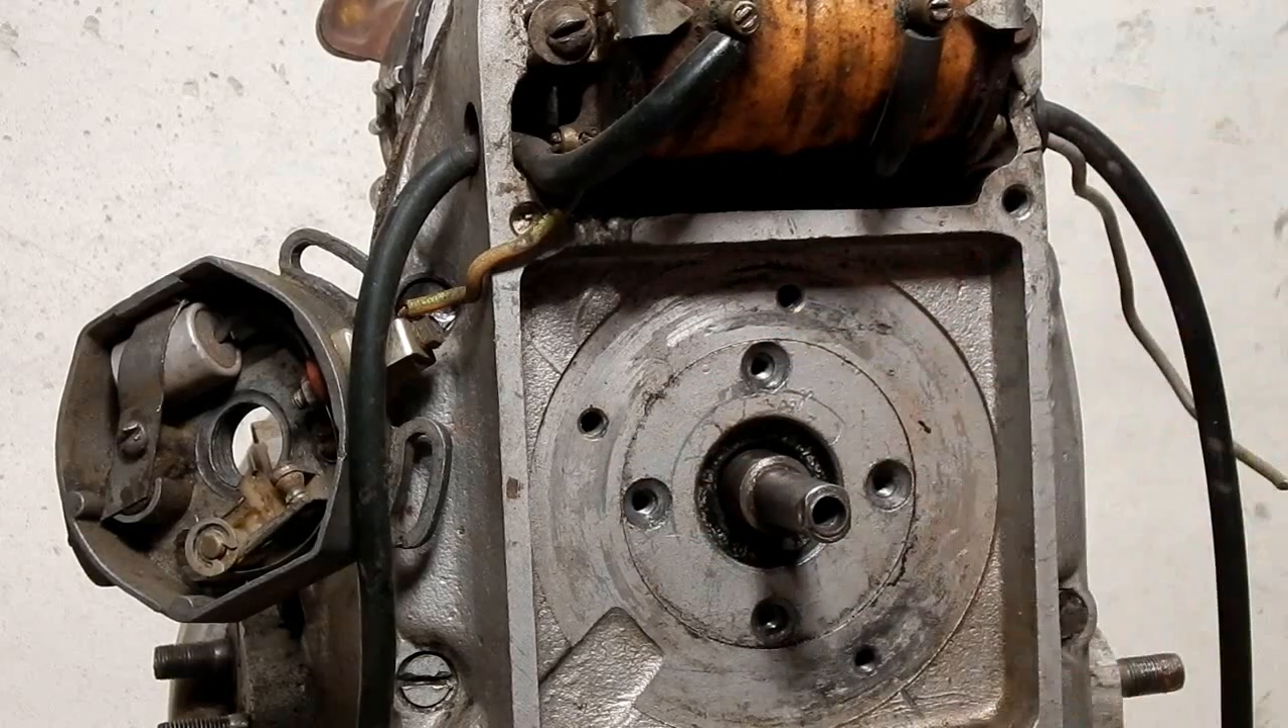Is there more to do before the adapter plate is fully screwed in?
Yes.